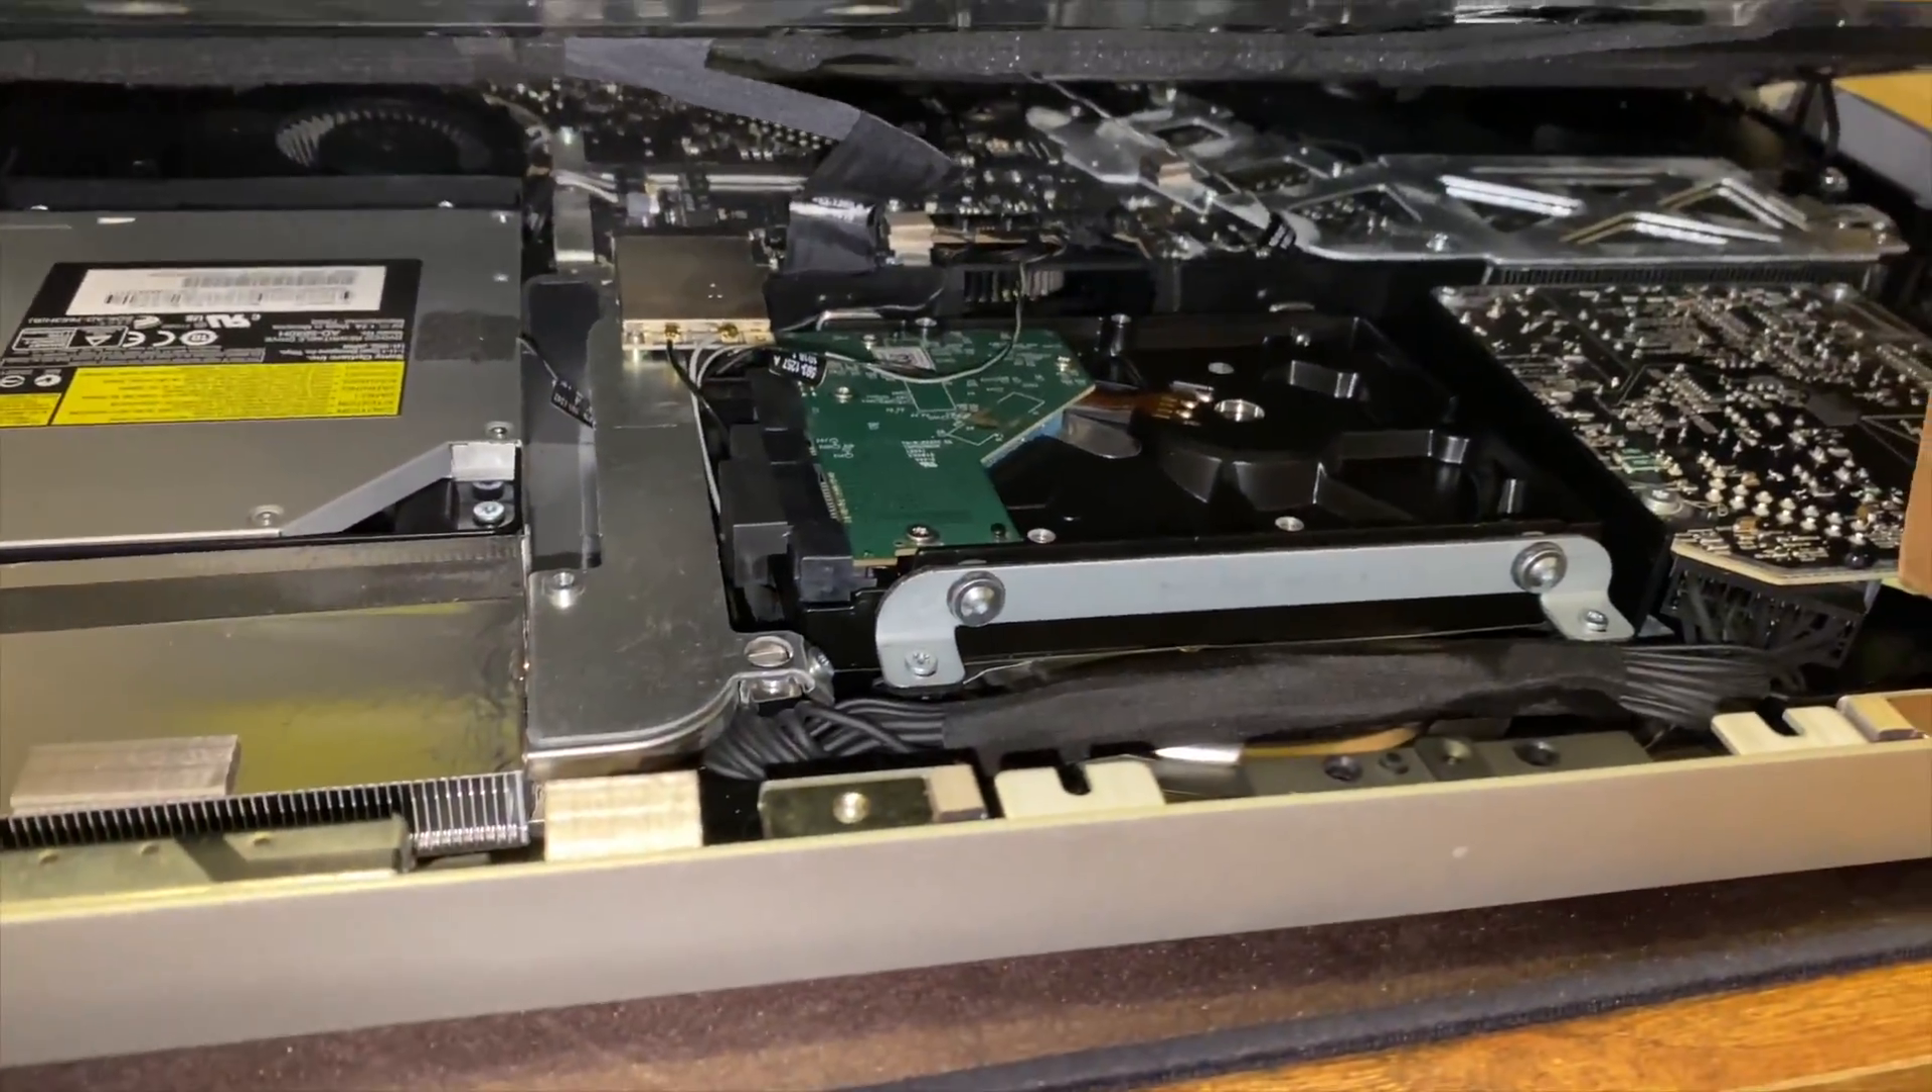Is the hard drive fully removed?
No.